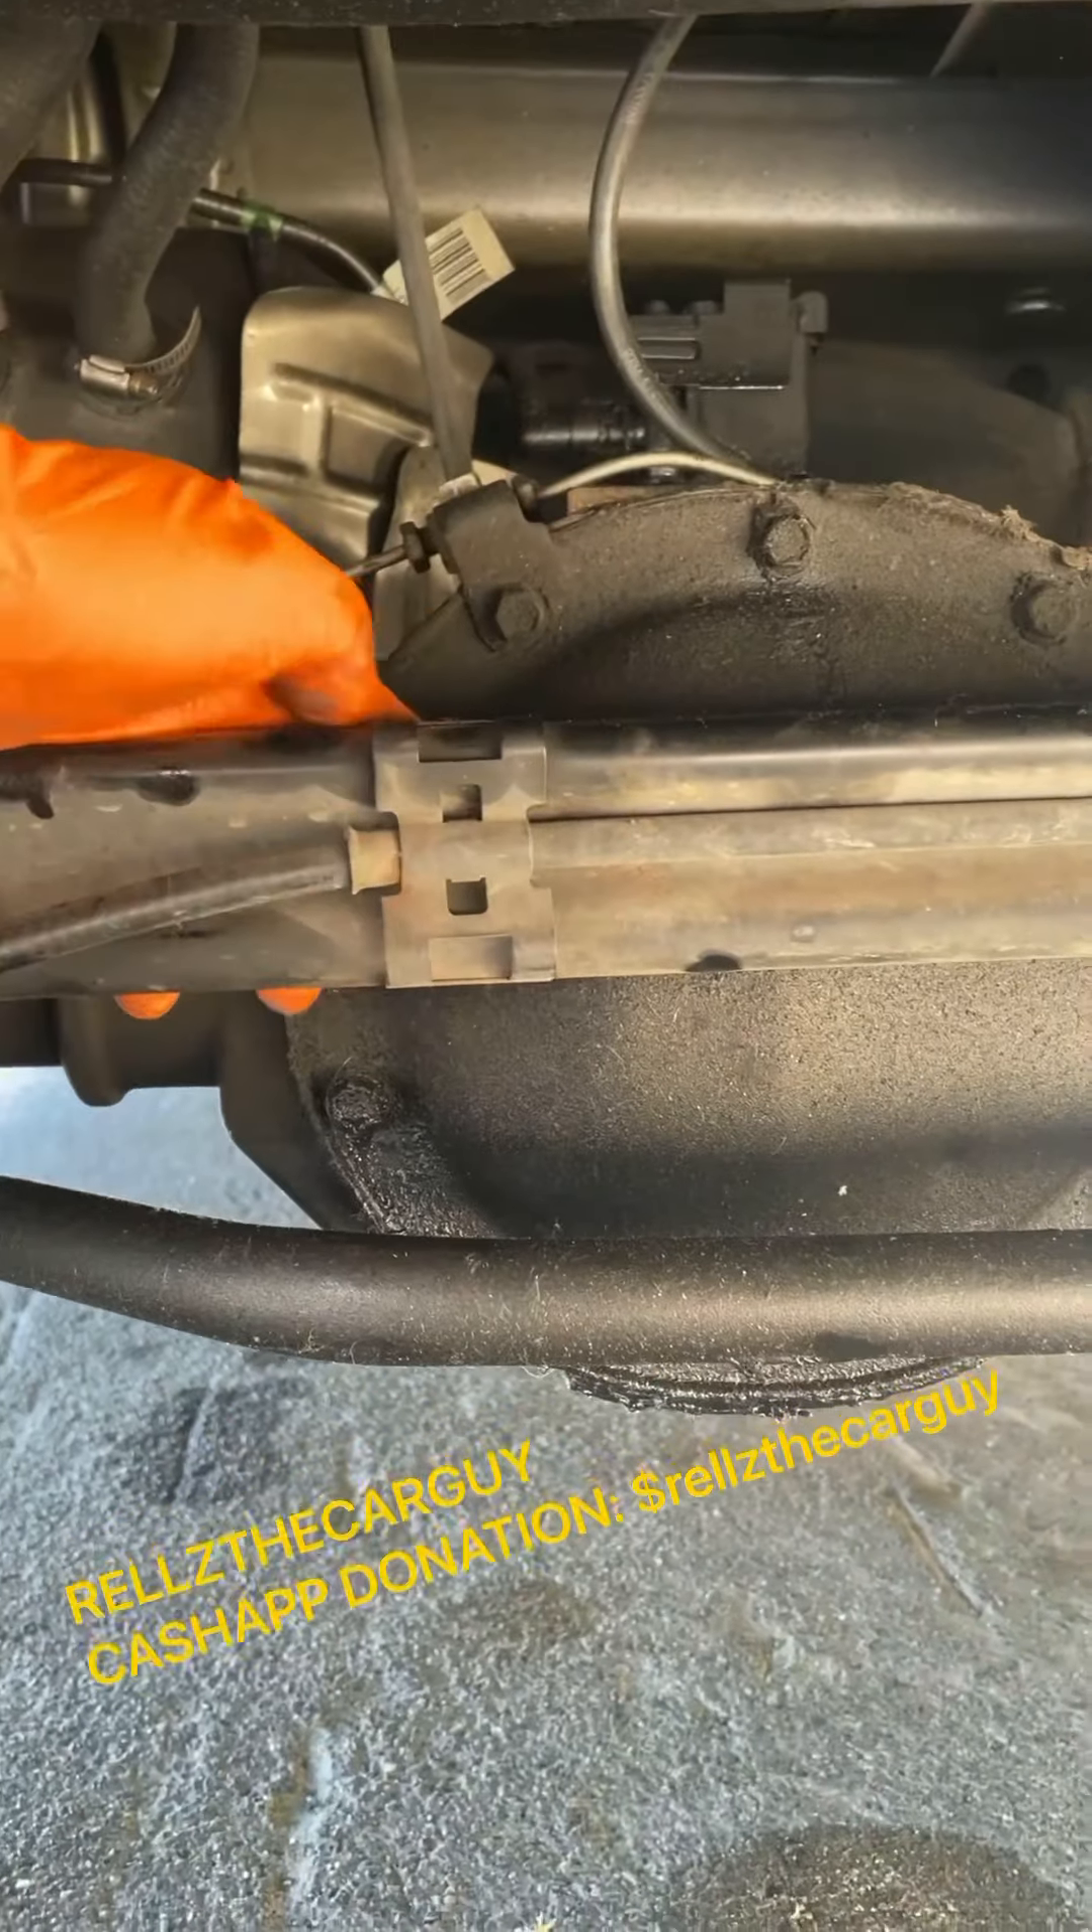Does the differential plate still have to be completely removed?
Yes.